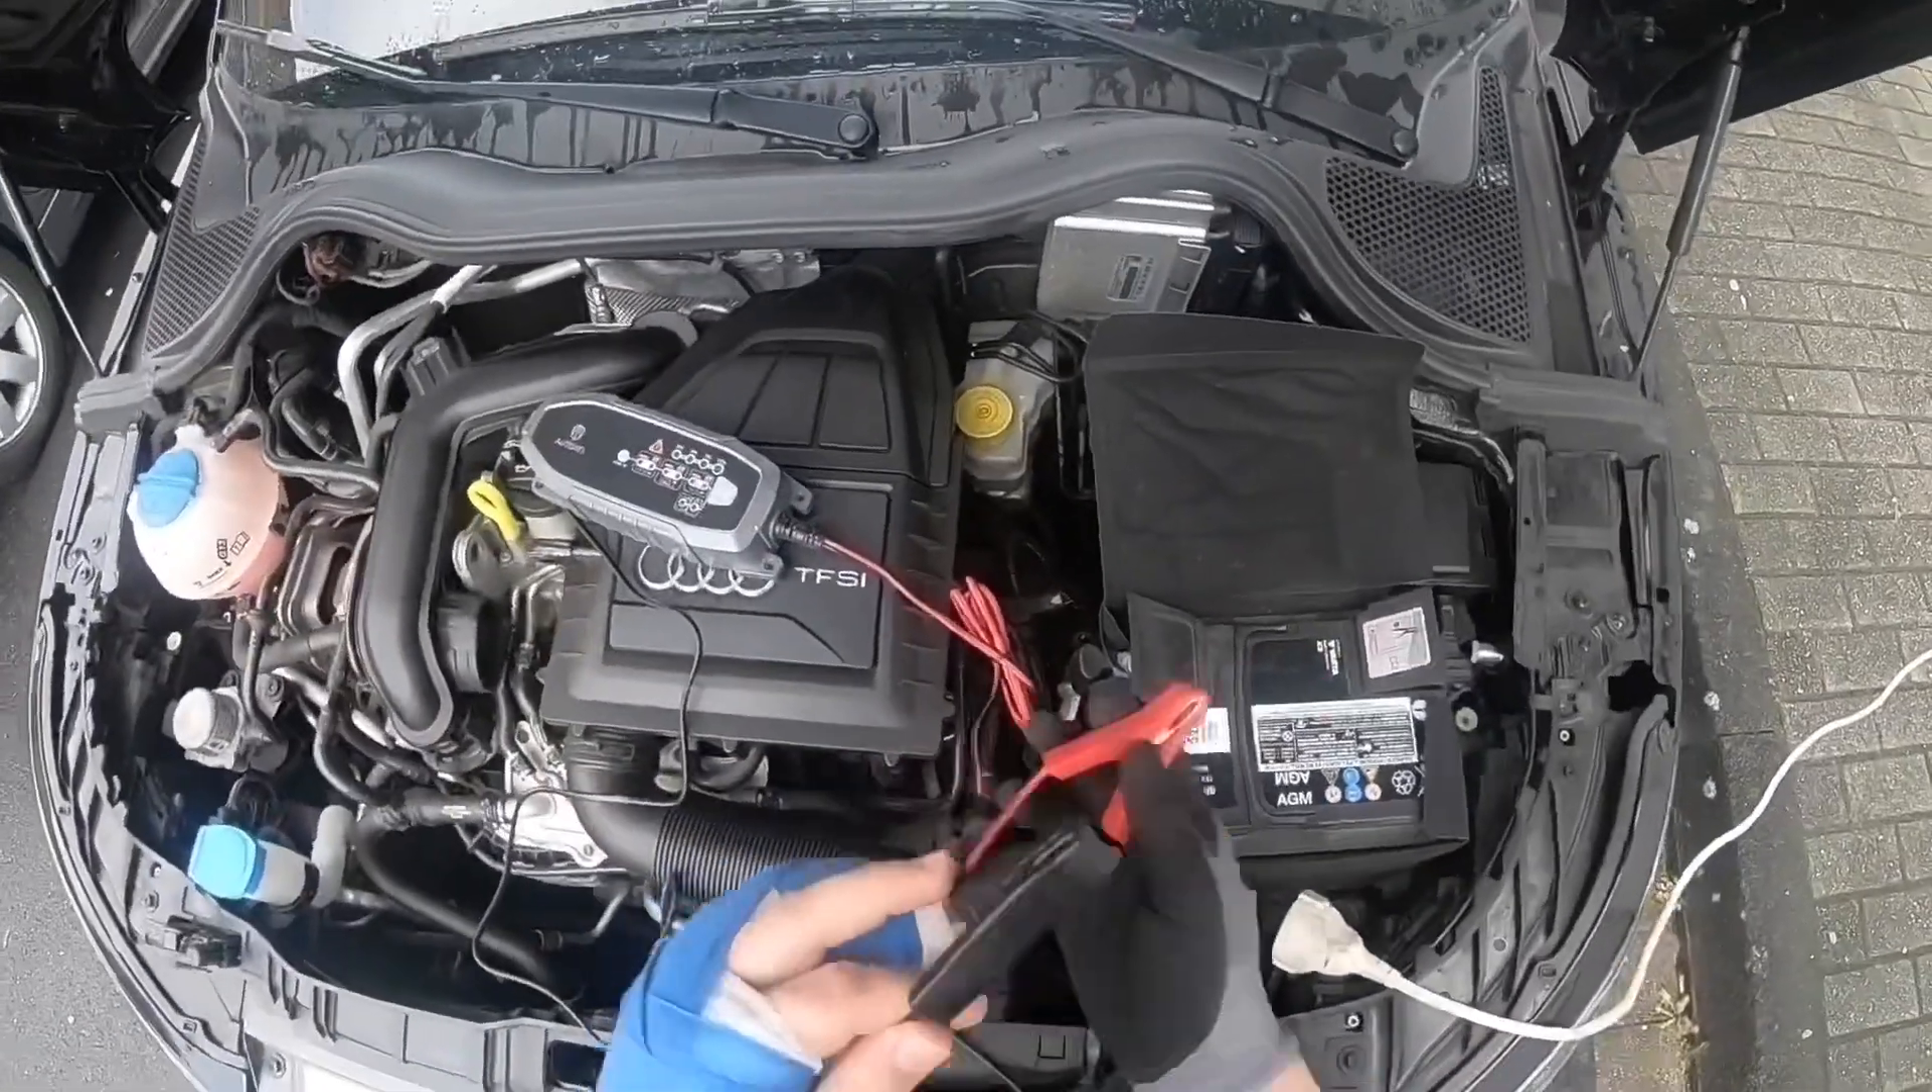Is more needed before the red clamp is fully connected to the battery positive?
Yes.